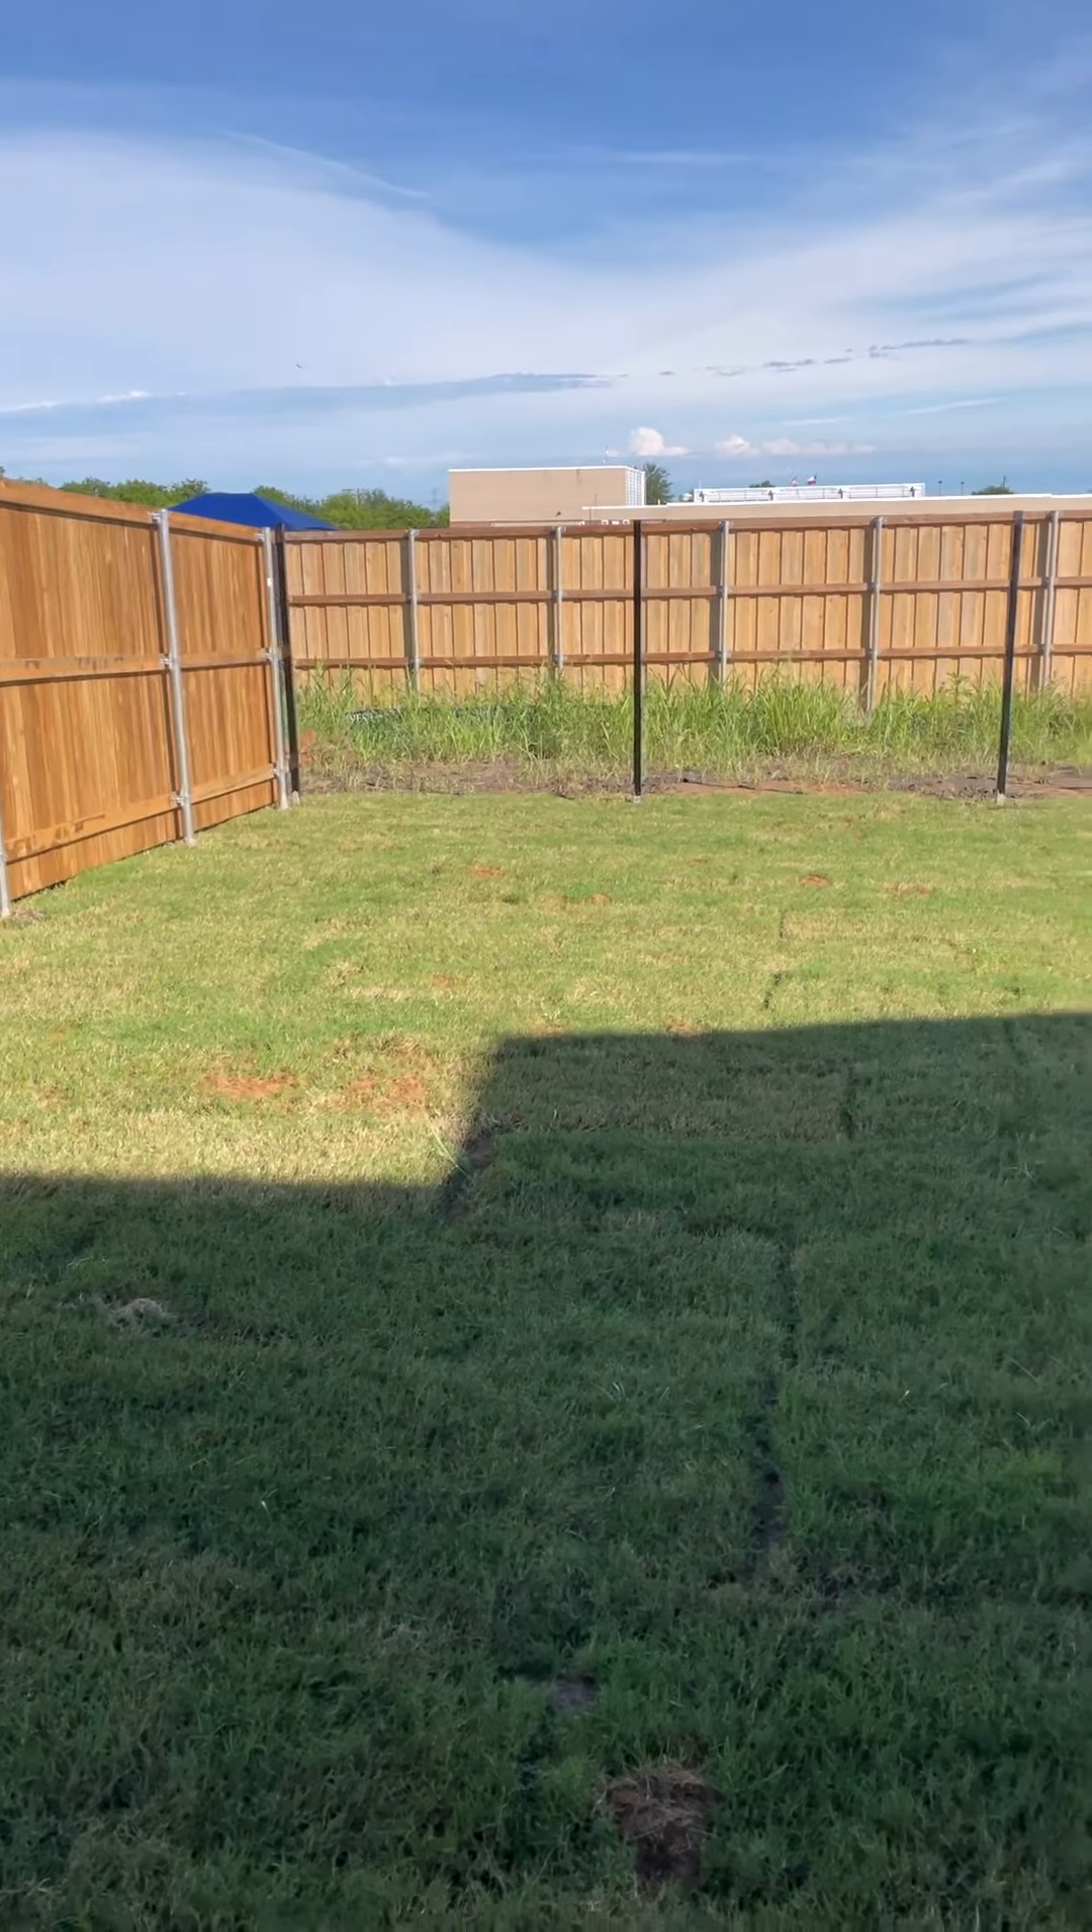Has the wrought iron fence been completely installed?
No.